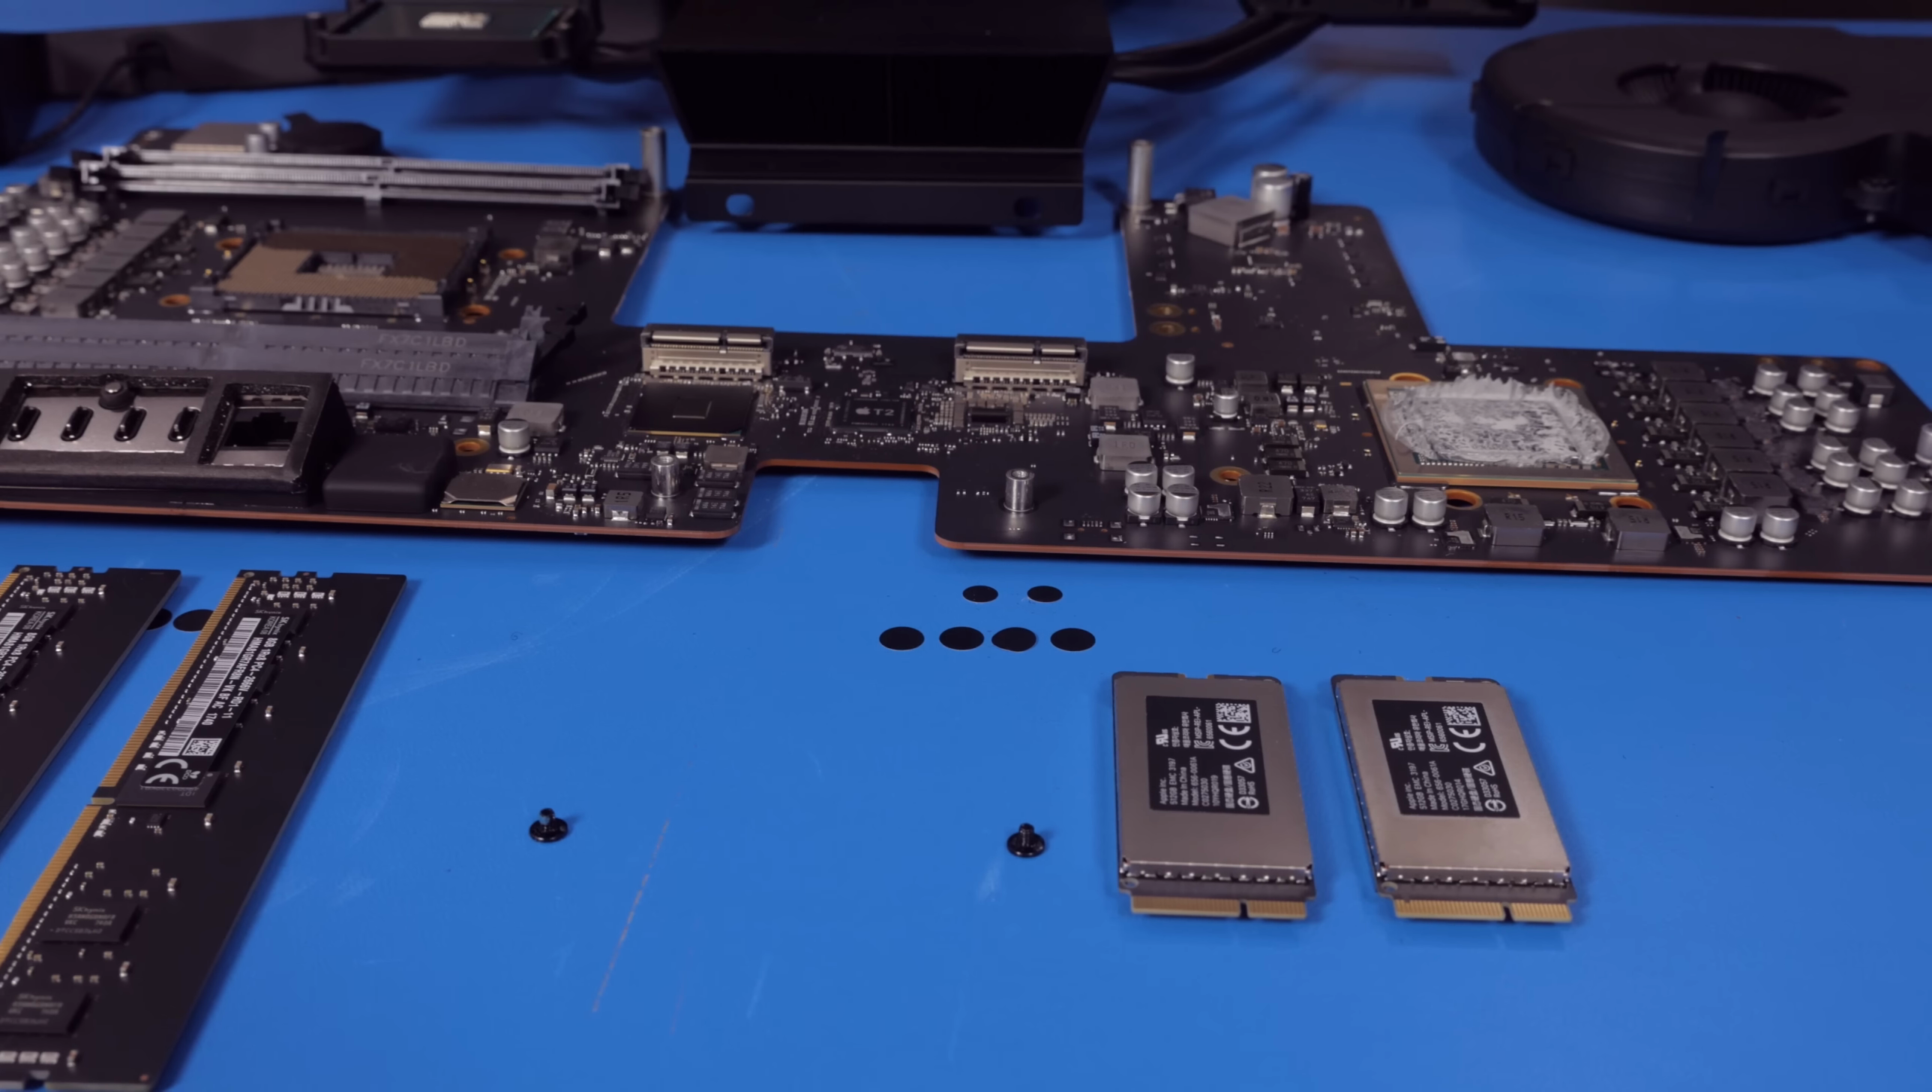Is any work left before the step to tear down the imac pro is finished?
No.